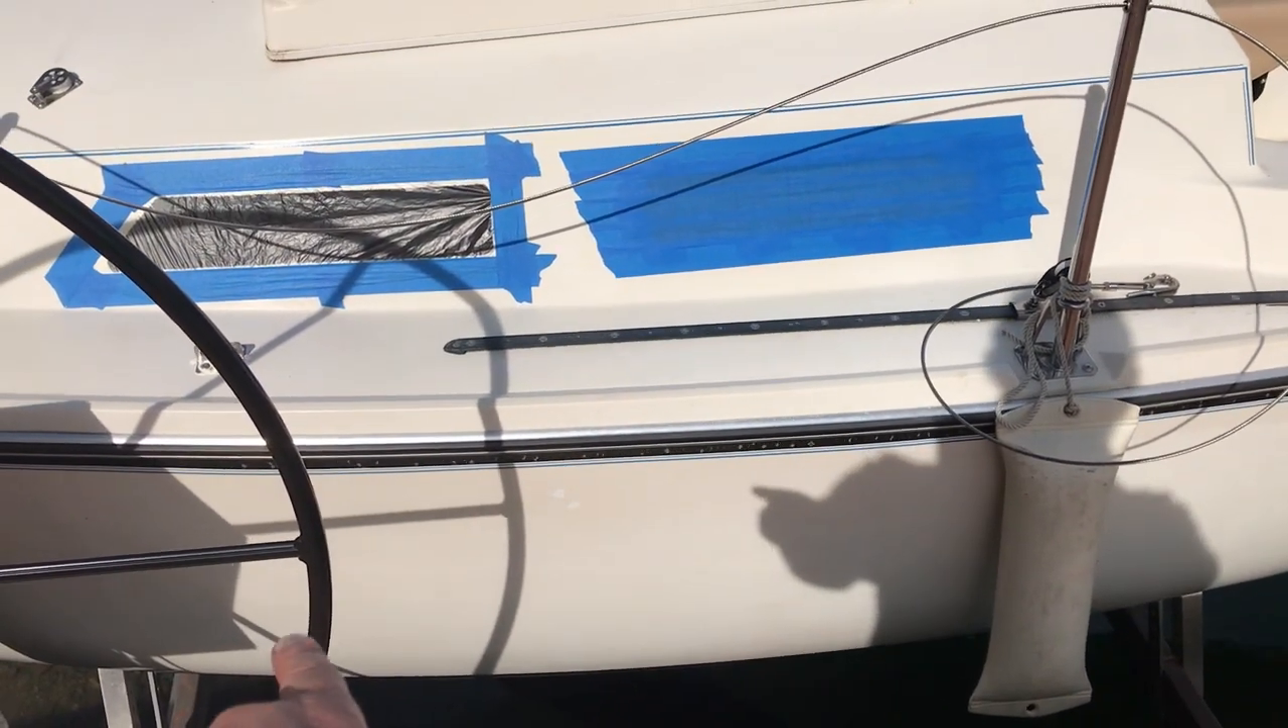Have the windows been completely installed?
No.